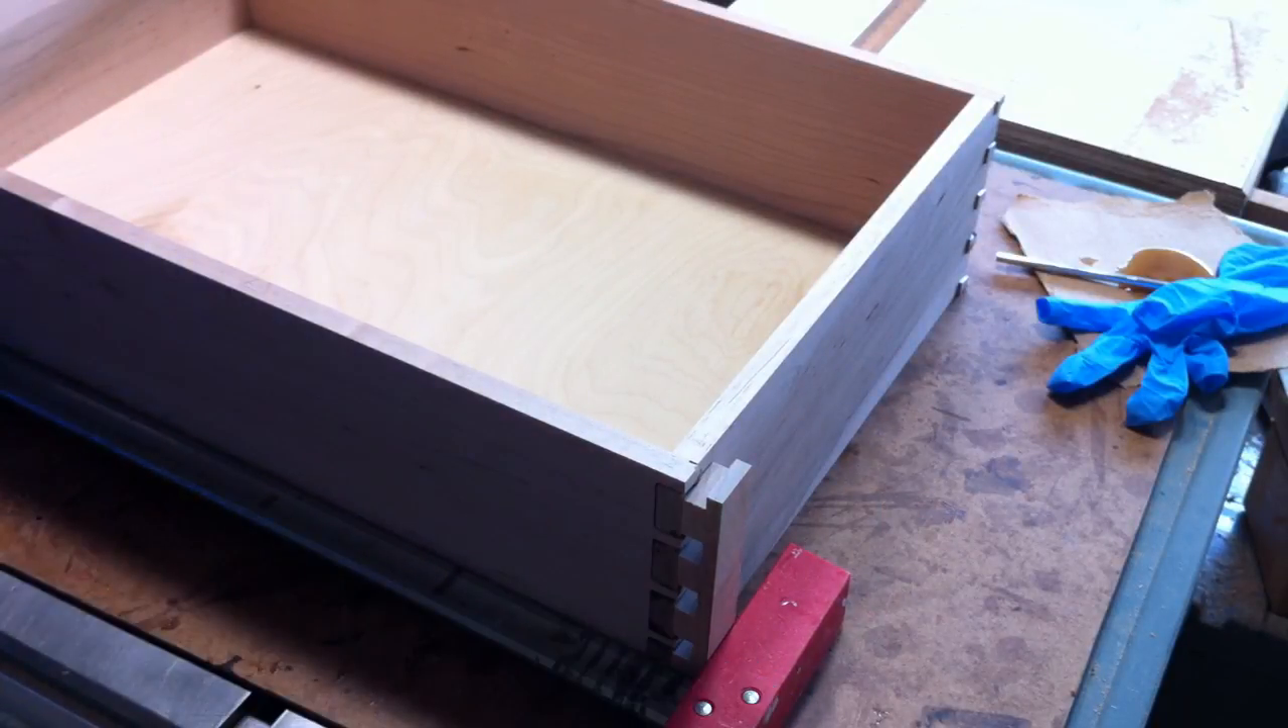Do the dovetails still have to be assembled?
No.